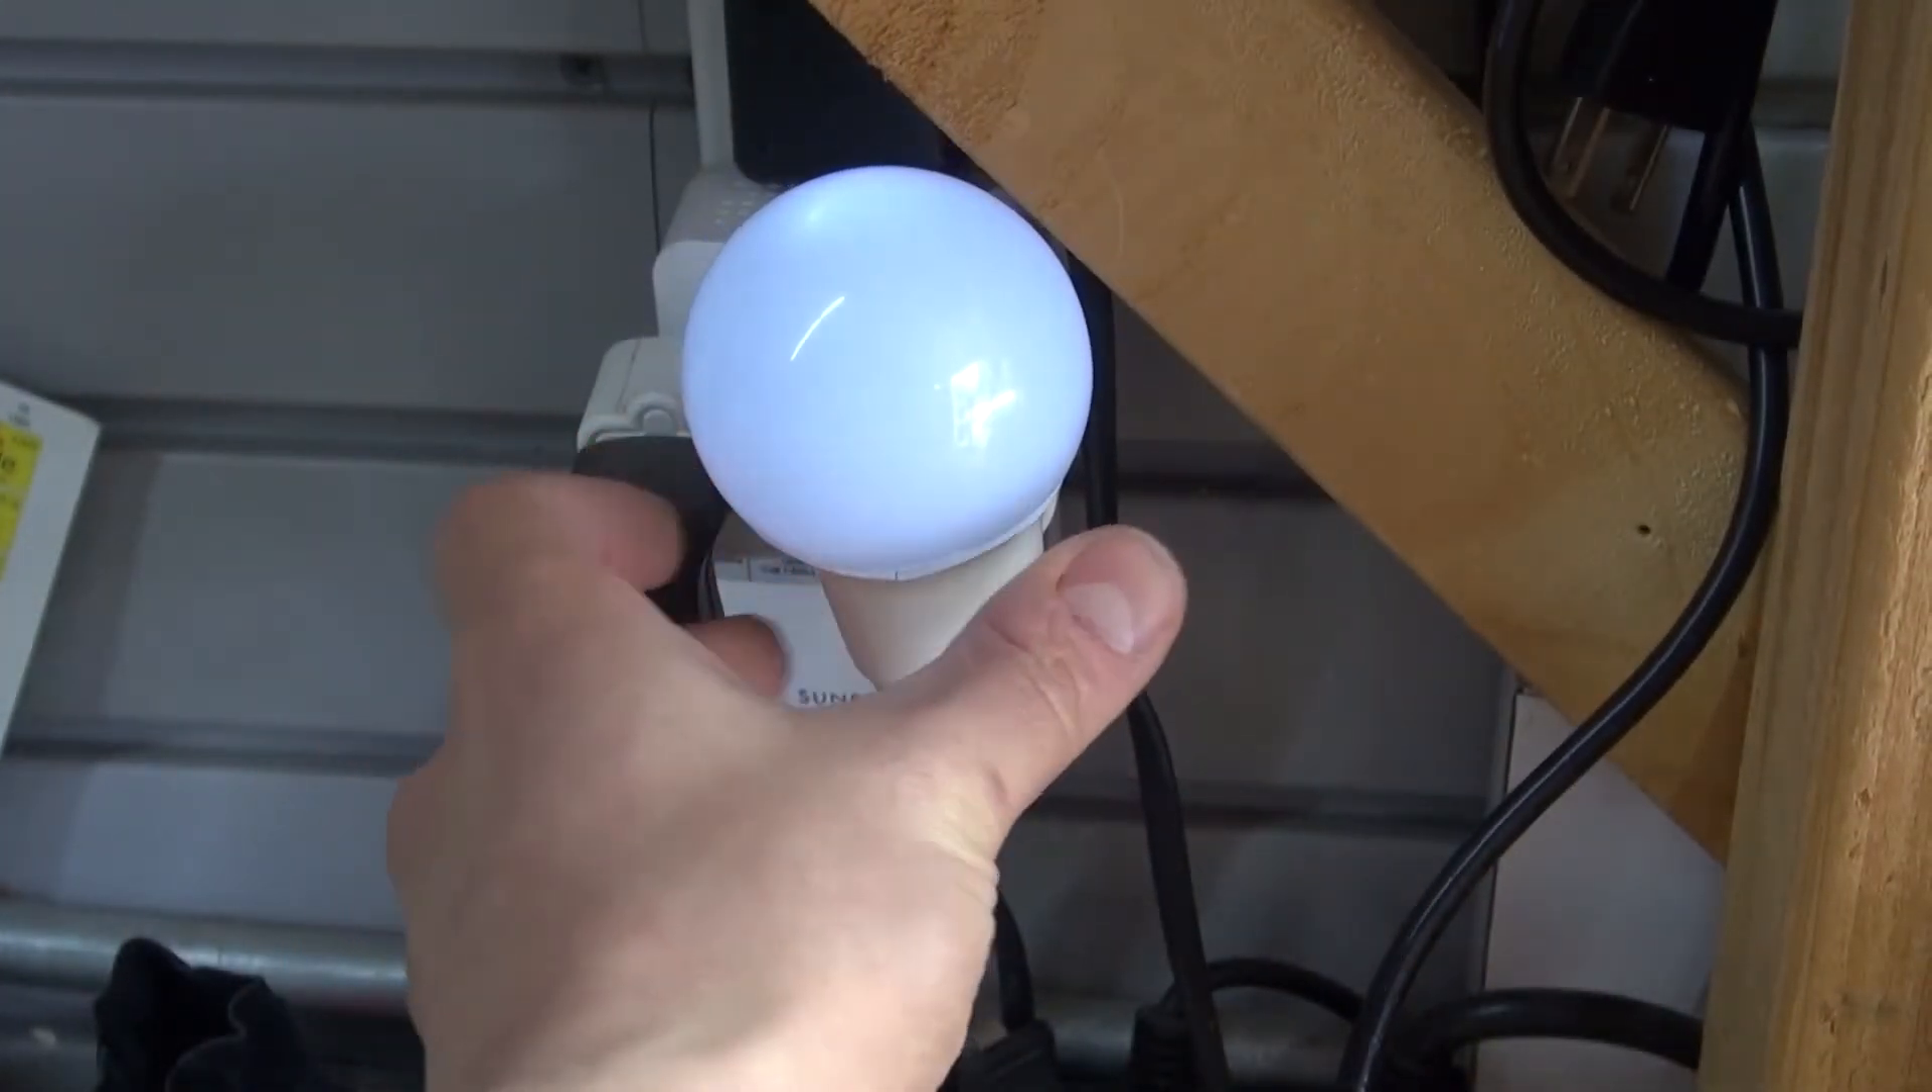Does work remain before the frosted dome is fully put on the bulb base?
No.